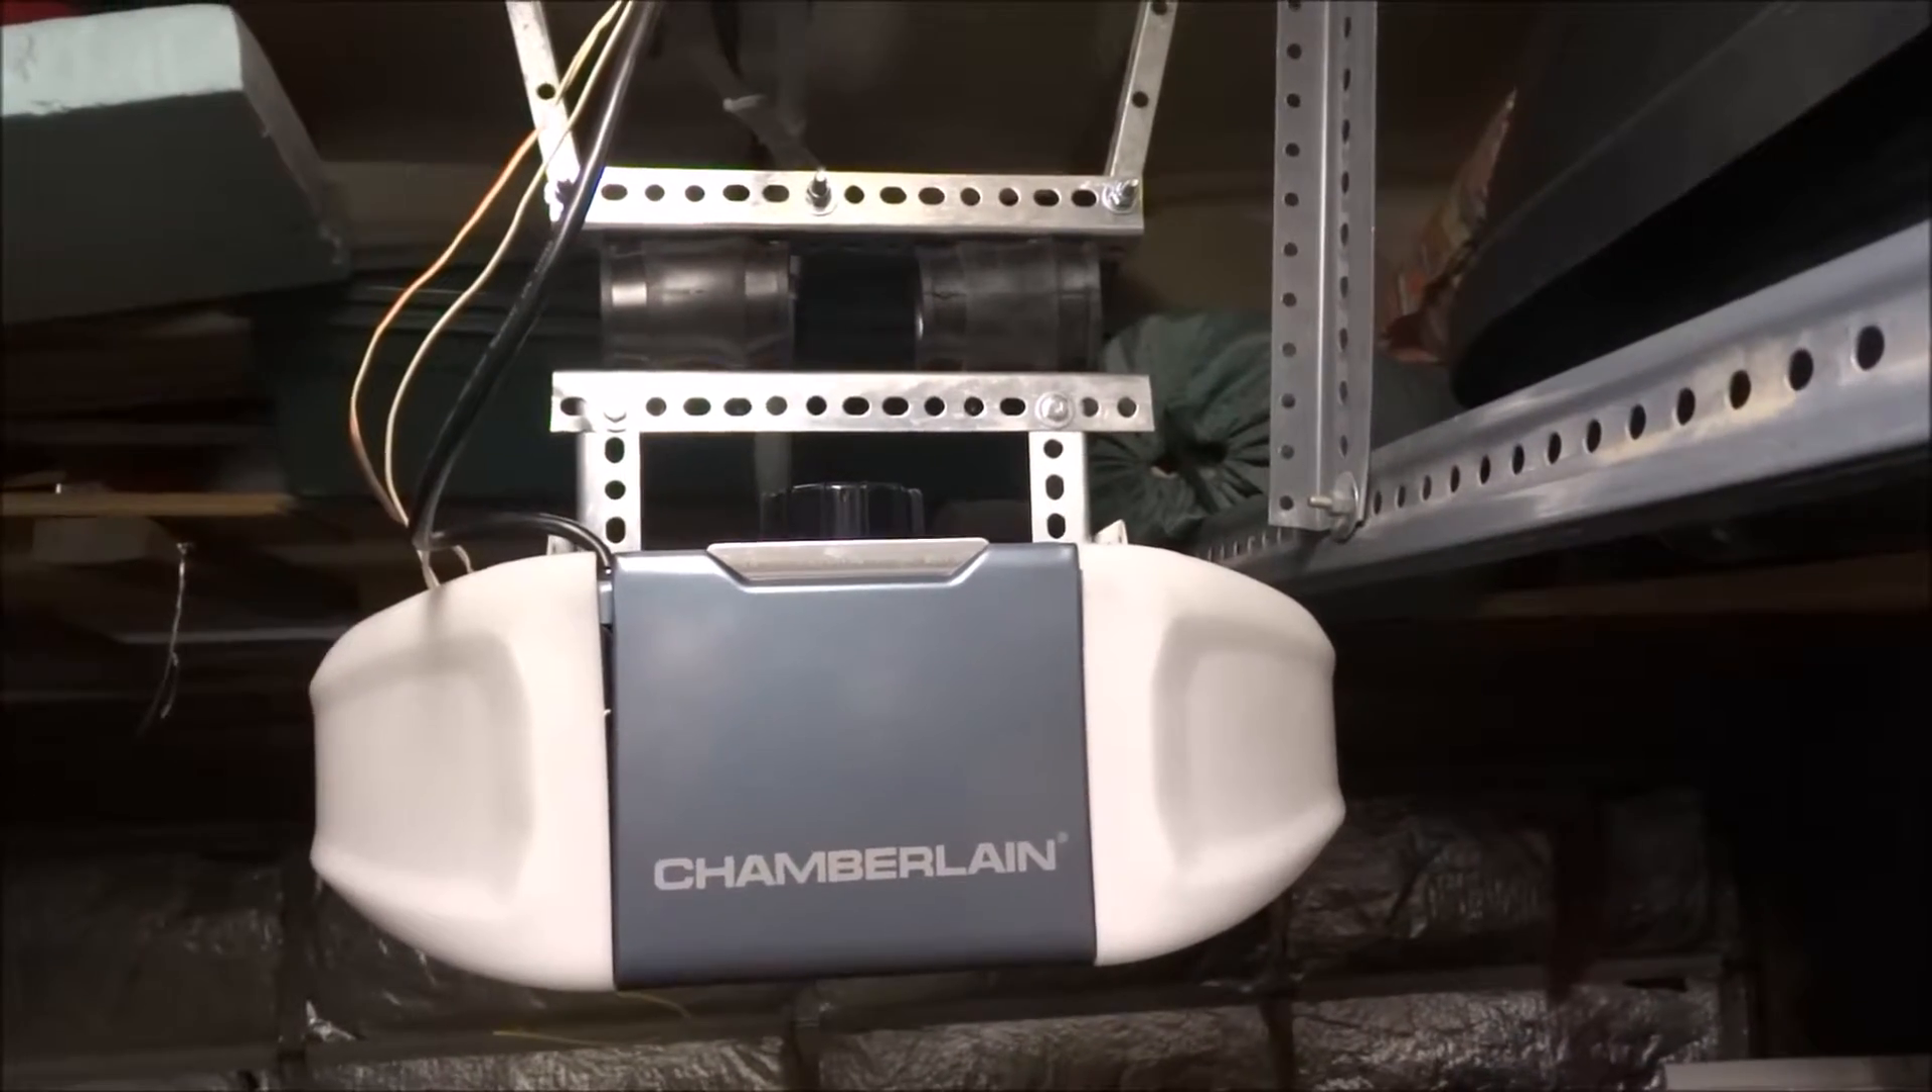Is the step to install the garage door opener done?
Yes.